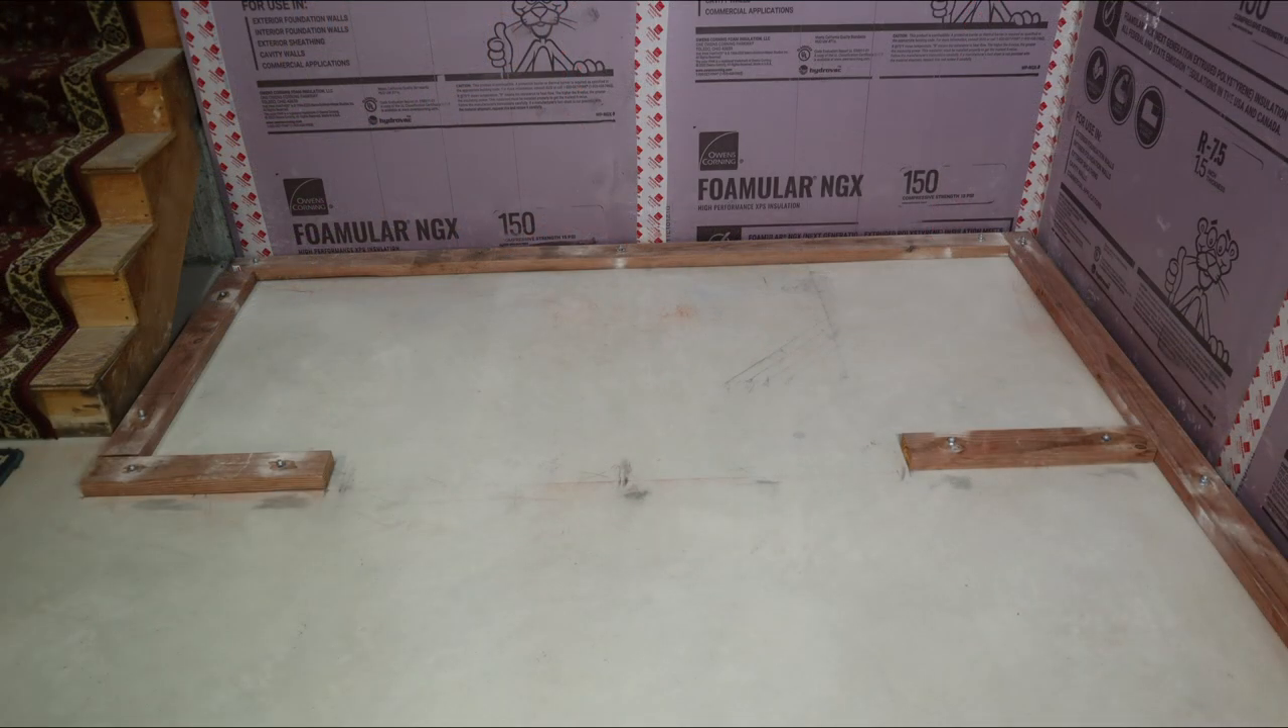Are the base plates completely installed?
Yes.